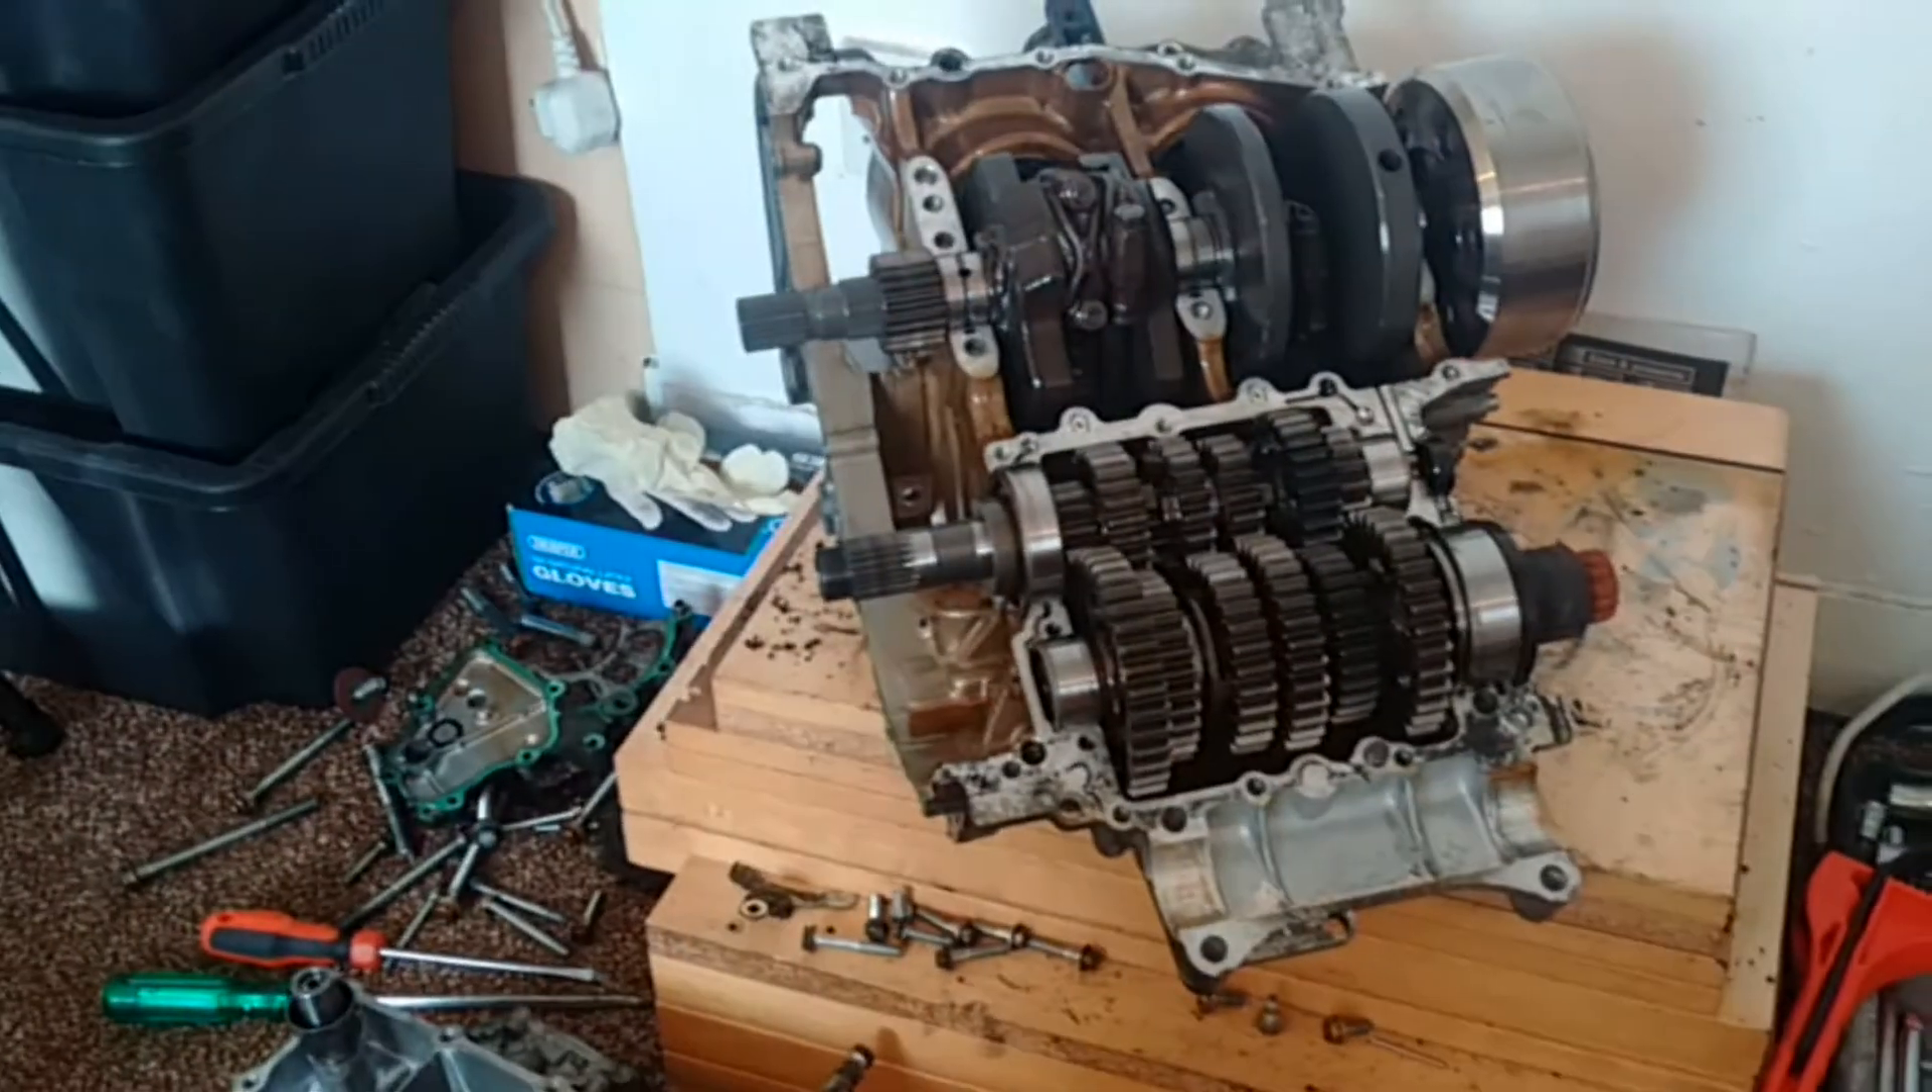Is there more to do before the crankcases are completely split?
No.